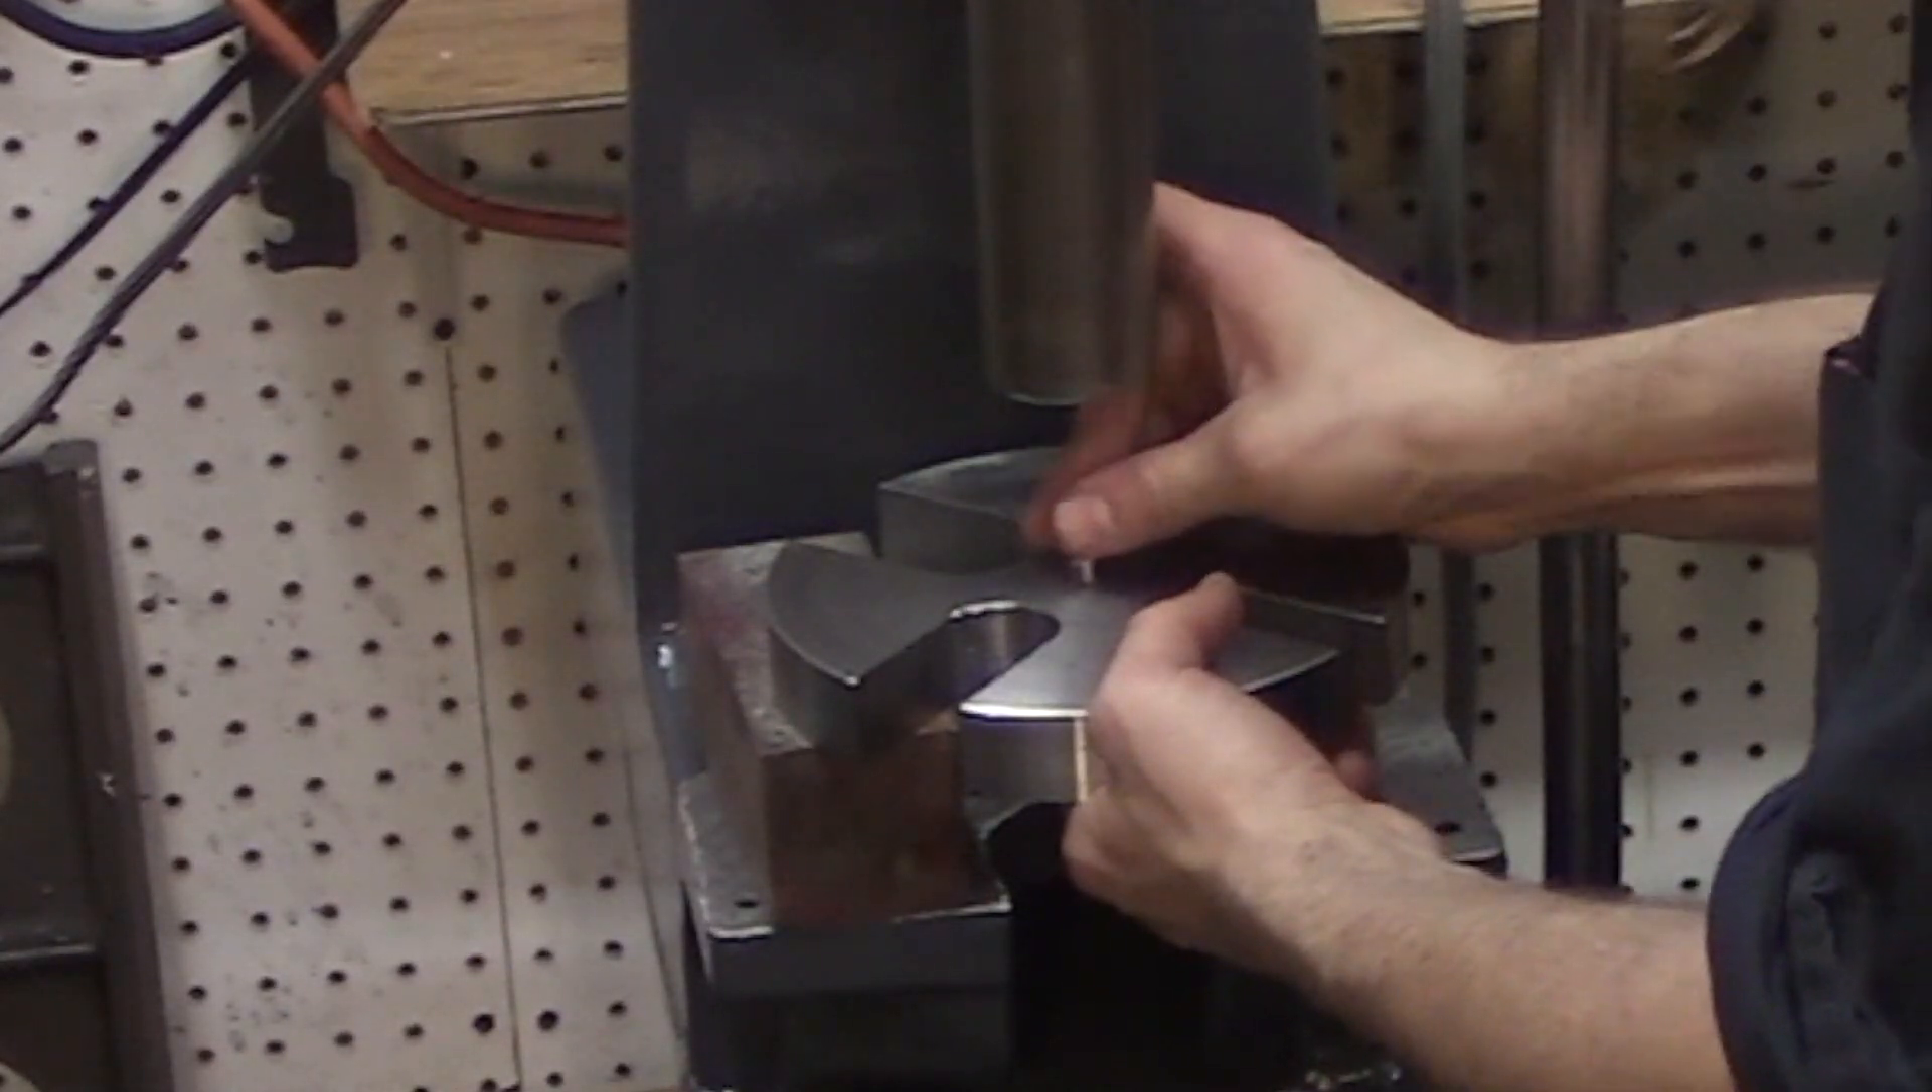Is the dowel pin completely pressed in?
No.